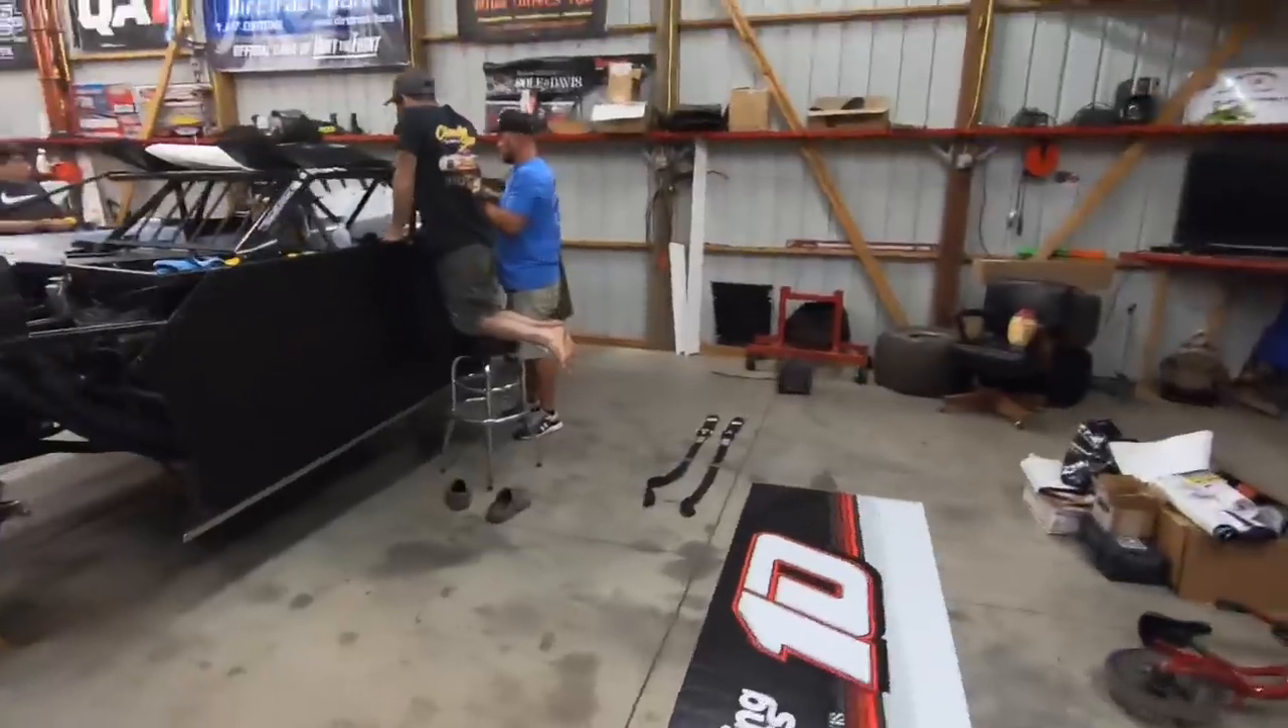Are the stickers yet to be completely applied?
Yes.